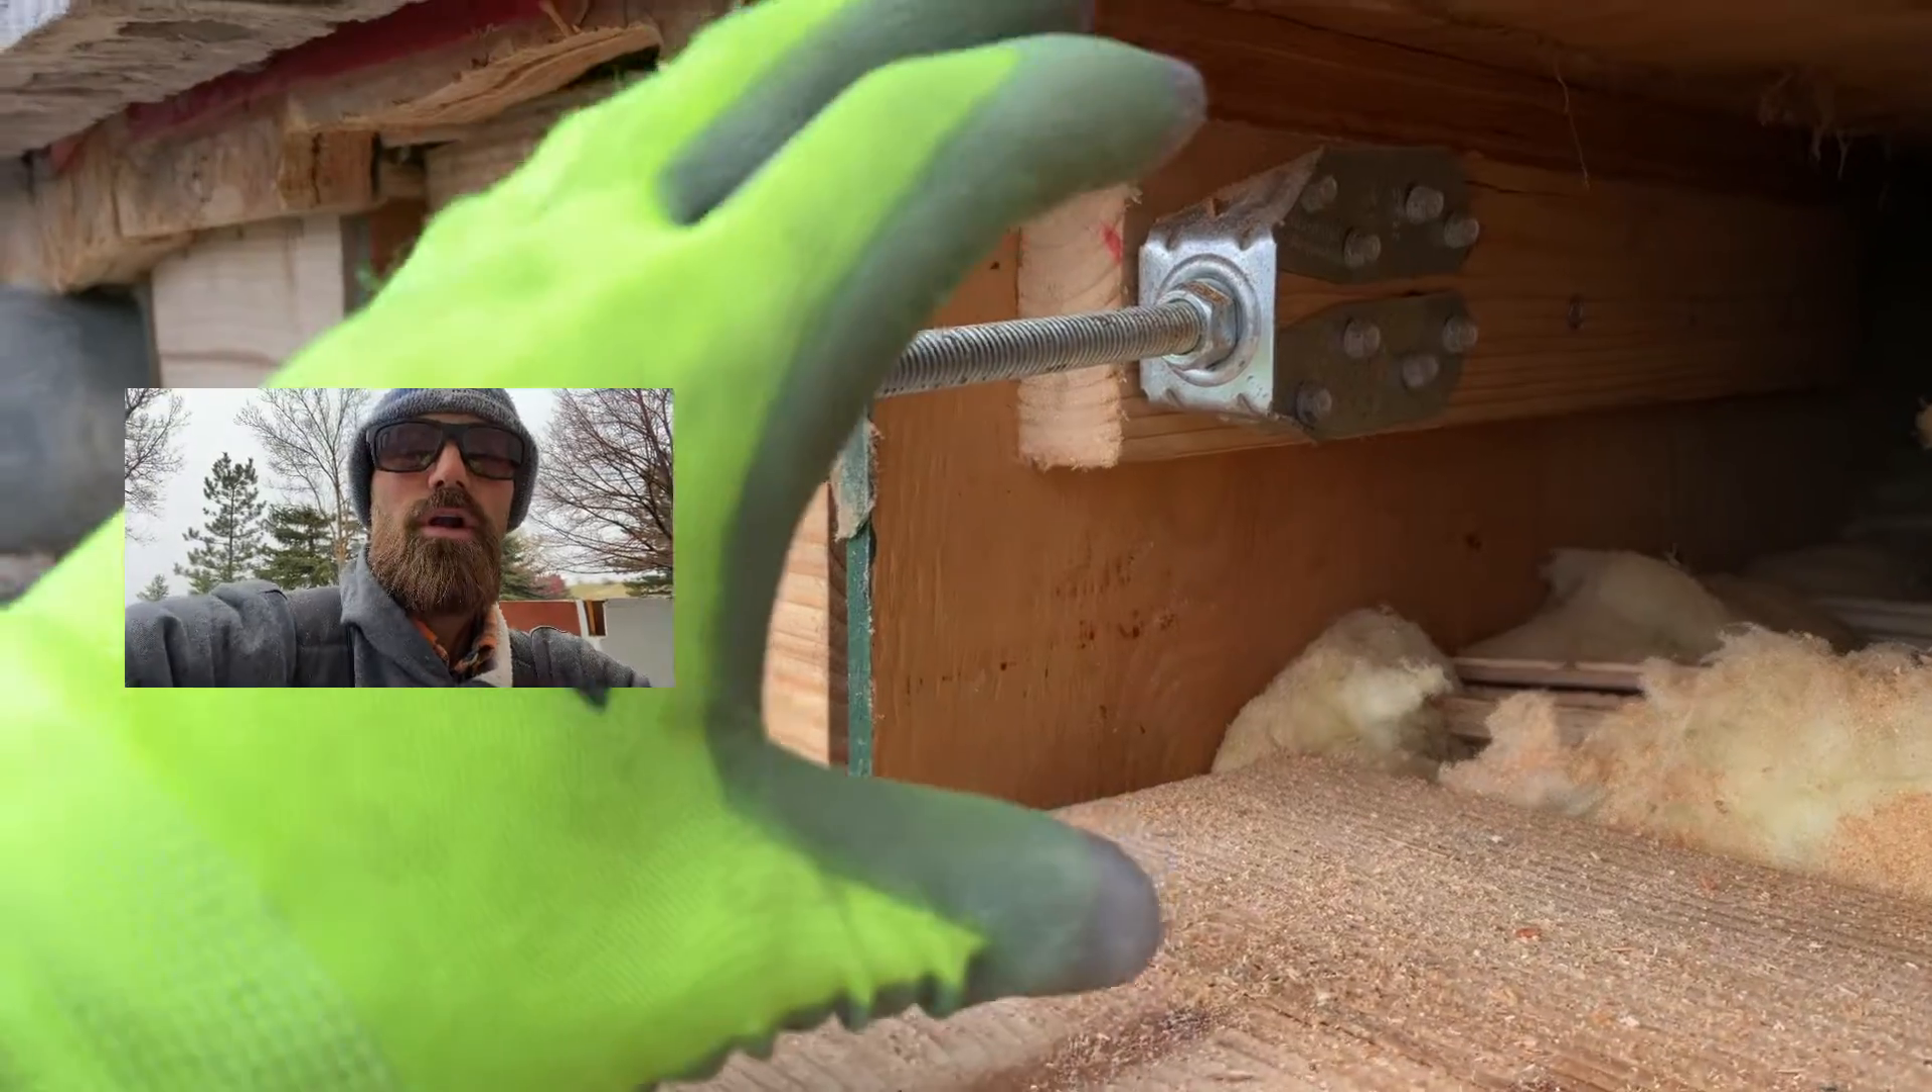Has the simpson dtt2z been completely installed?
Yes.